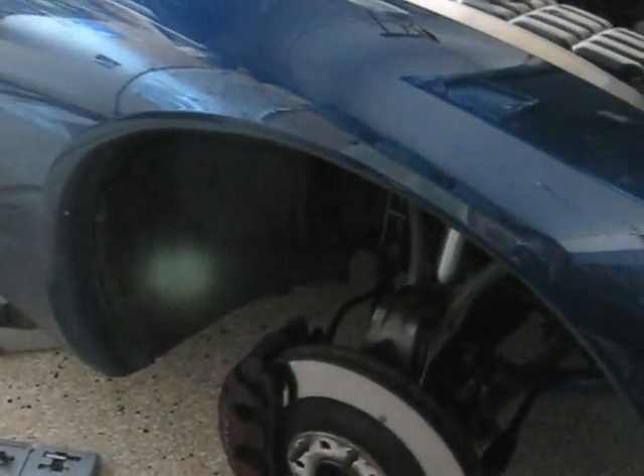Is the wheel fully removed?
Yes.